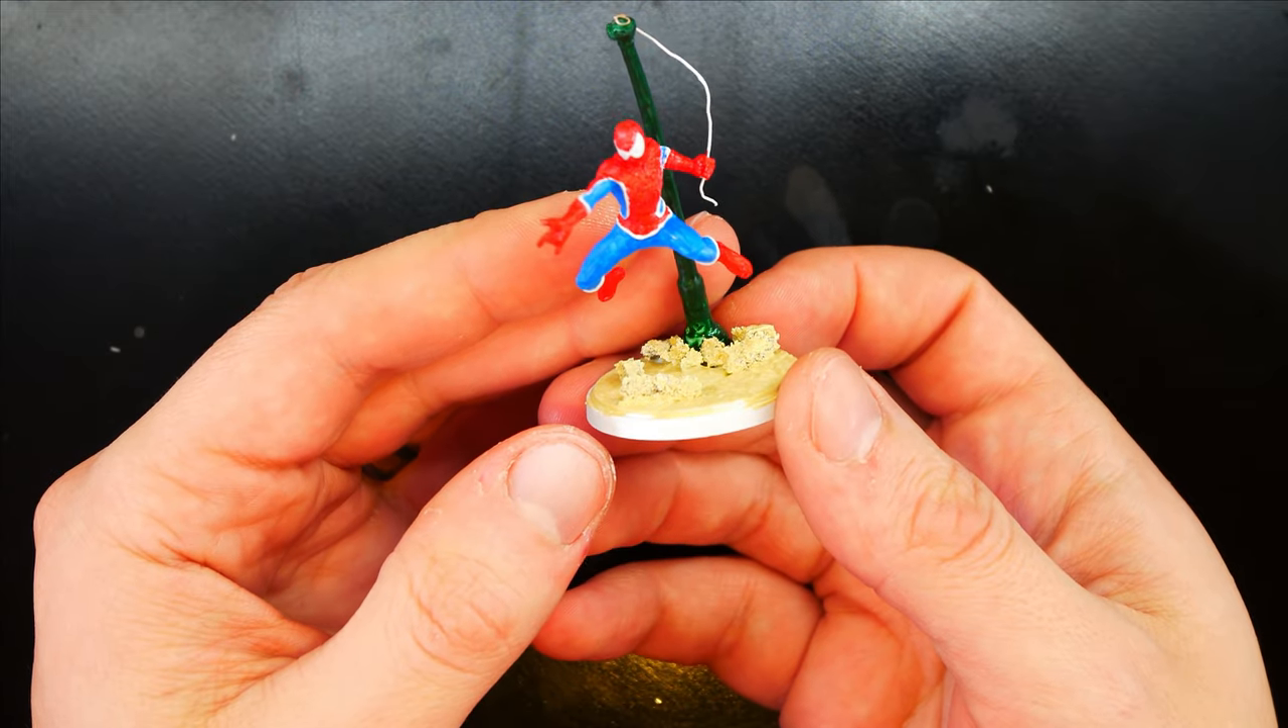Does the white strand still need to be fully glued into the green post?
No.